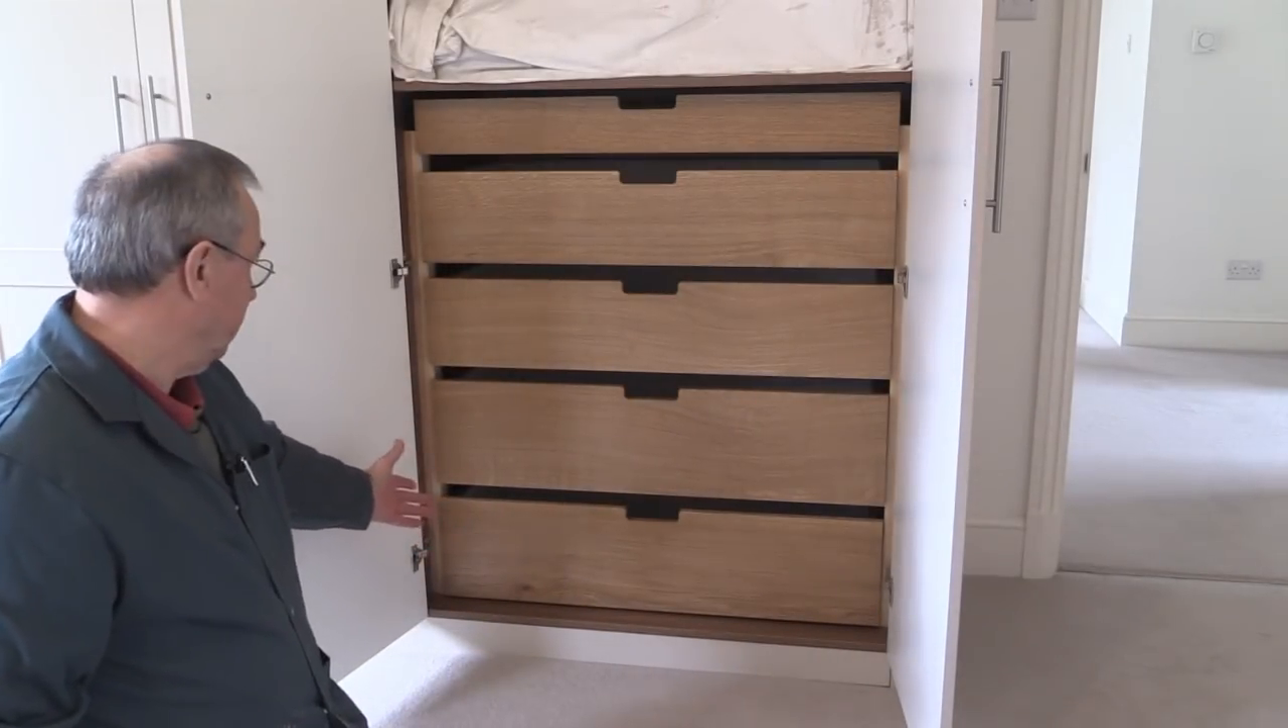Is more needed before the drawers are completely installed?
No.